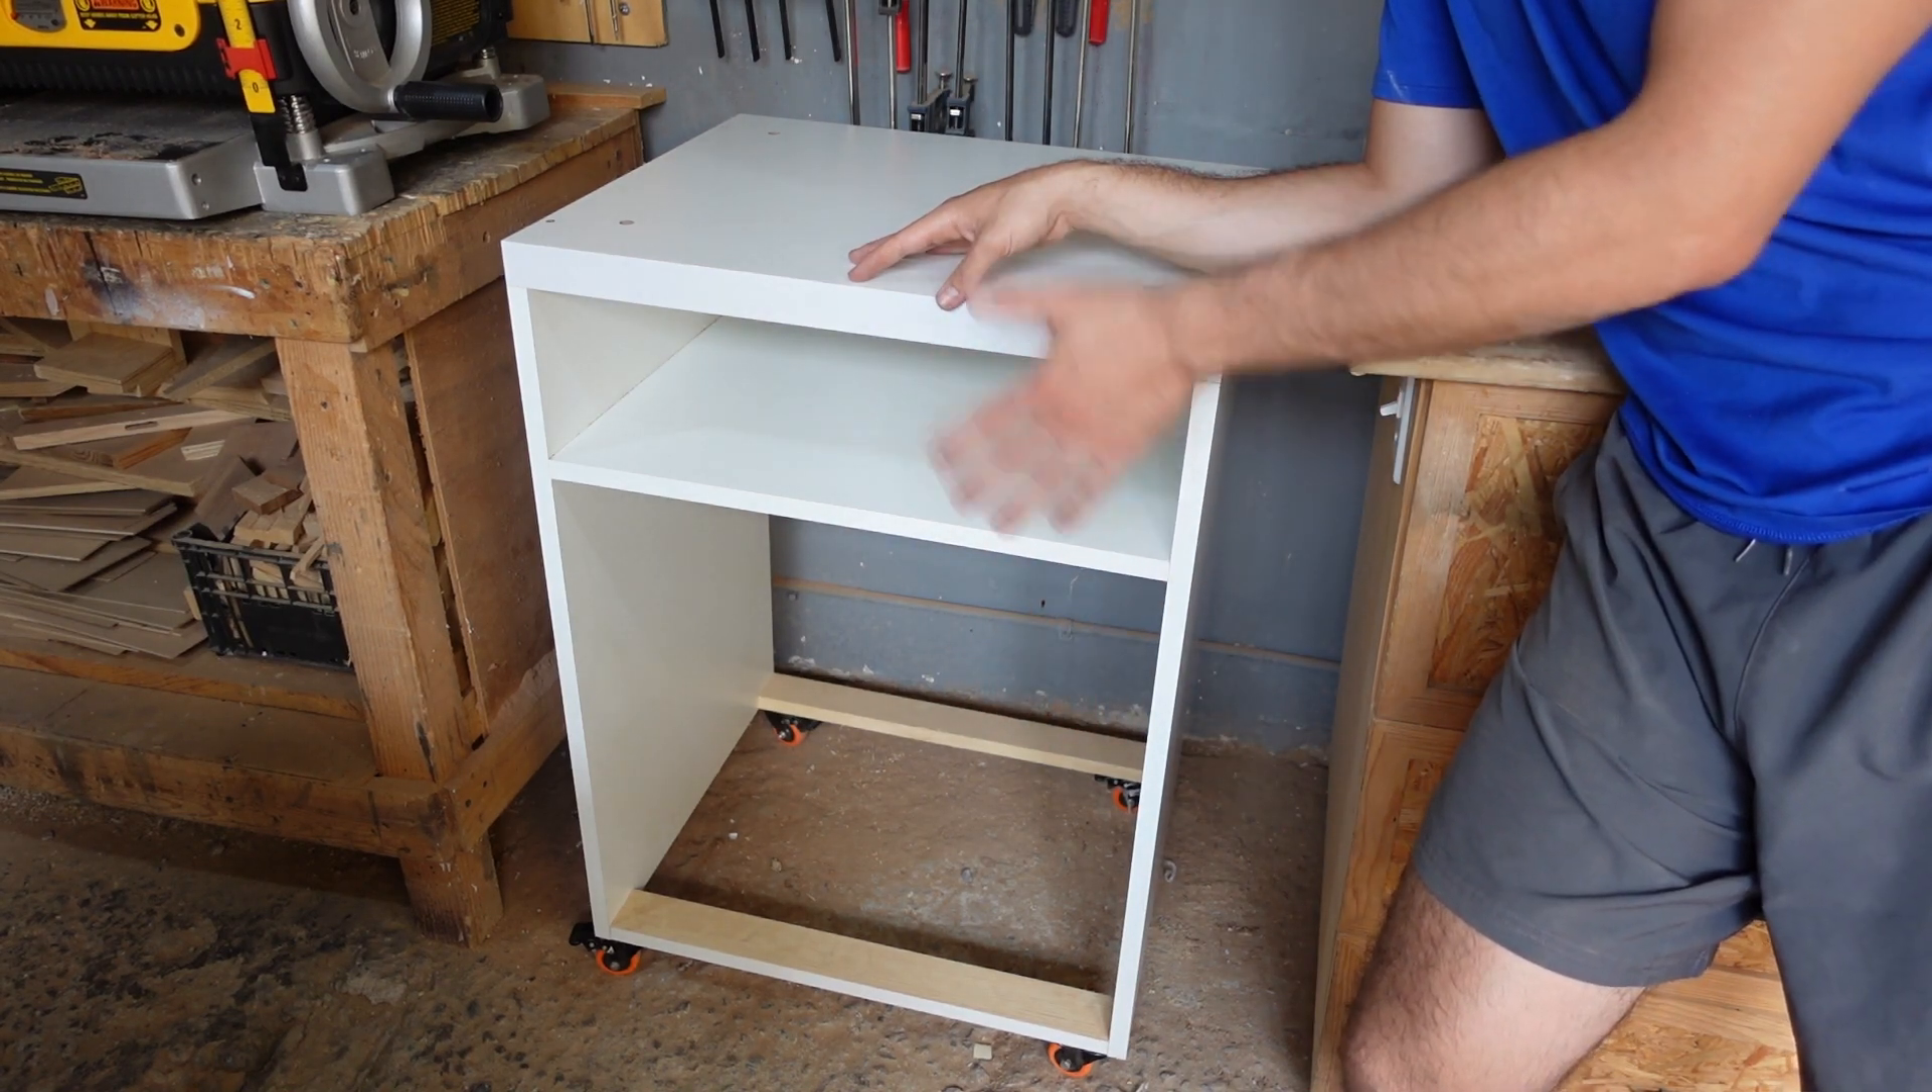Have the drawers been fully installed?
No.